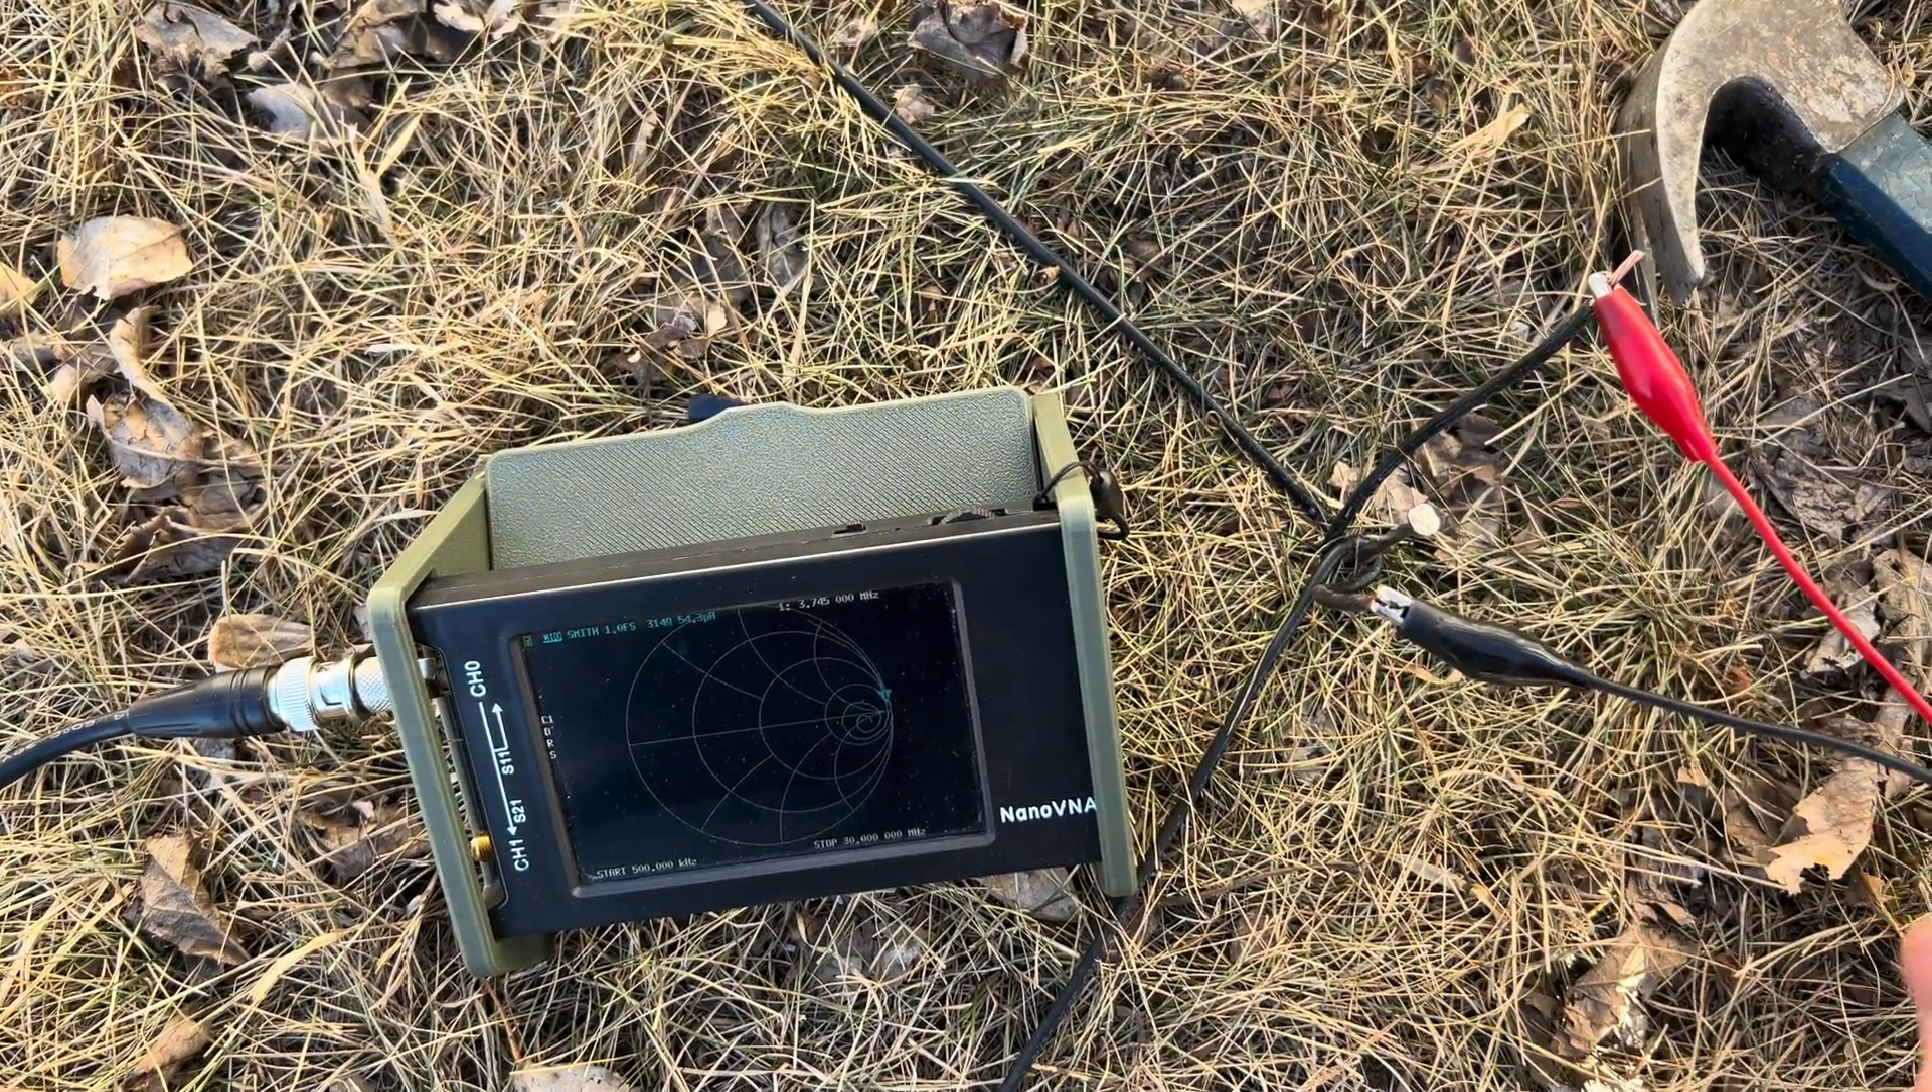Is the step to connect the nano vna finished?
Yes.